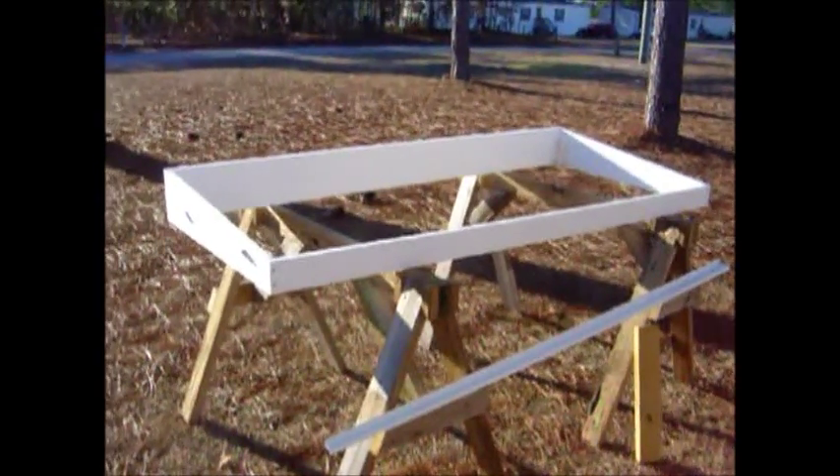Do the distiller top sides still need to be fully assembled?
No.